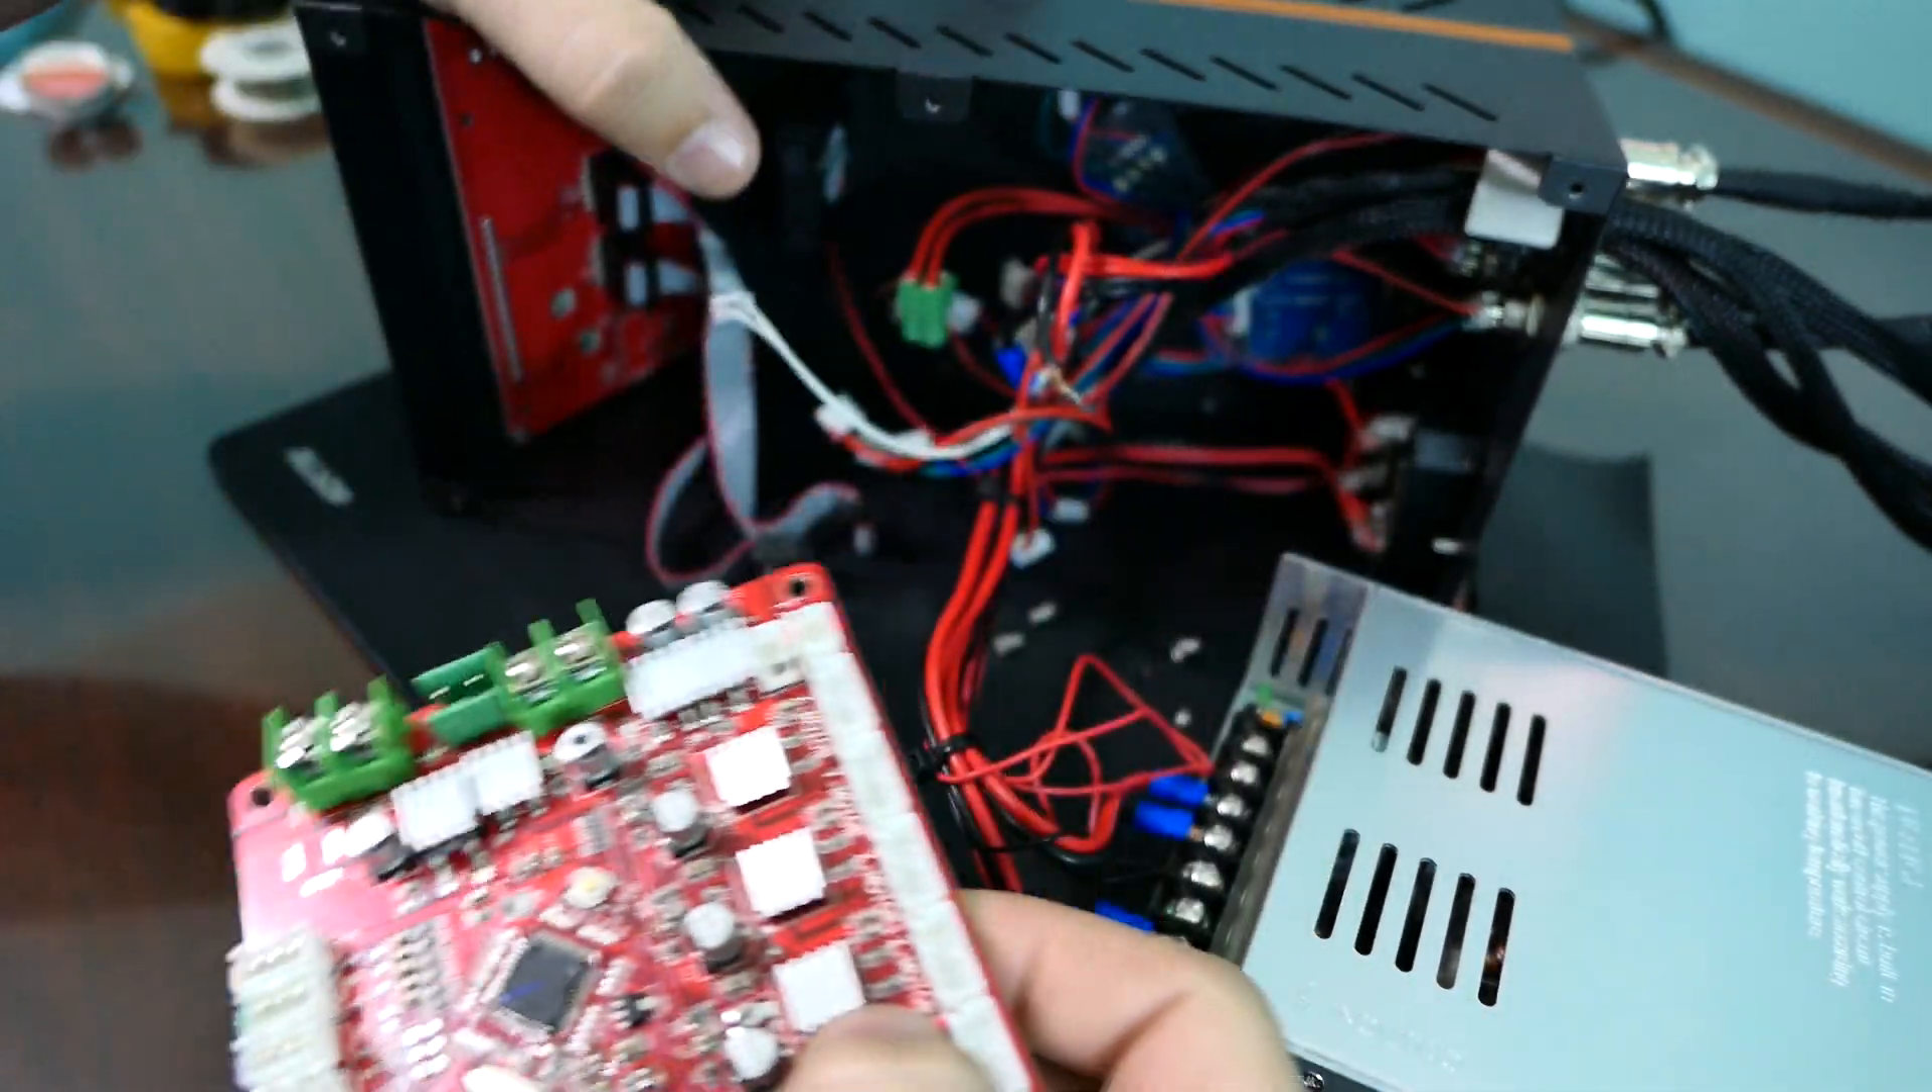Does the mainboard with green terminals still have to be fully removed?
No.